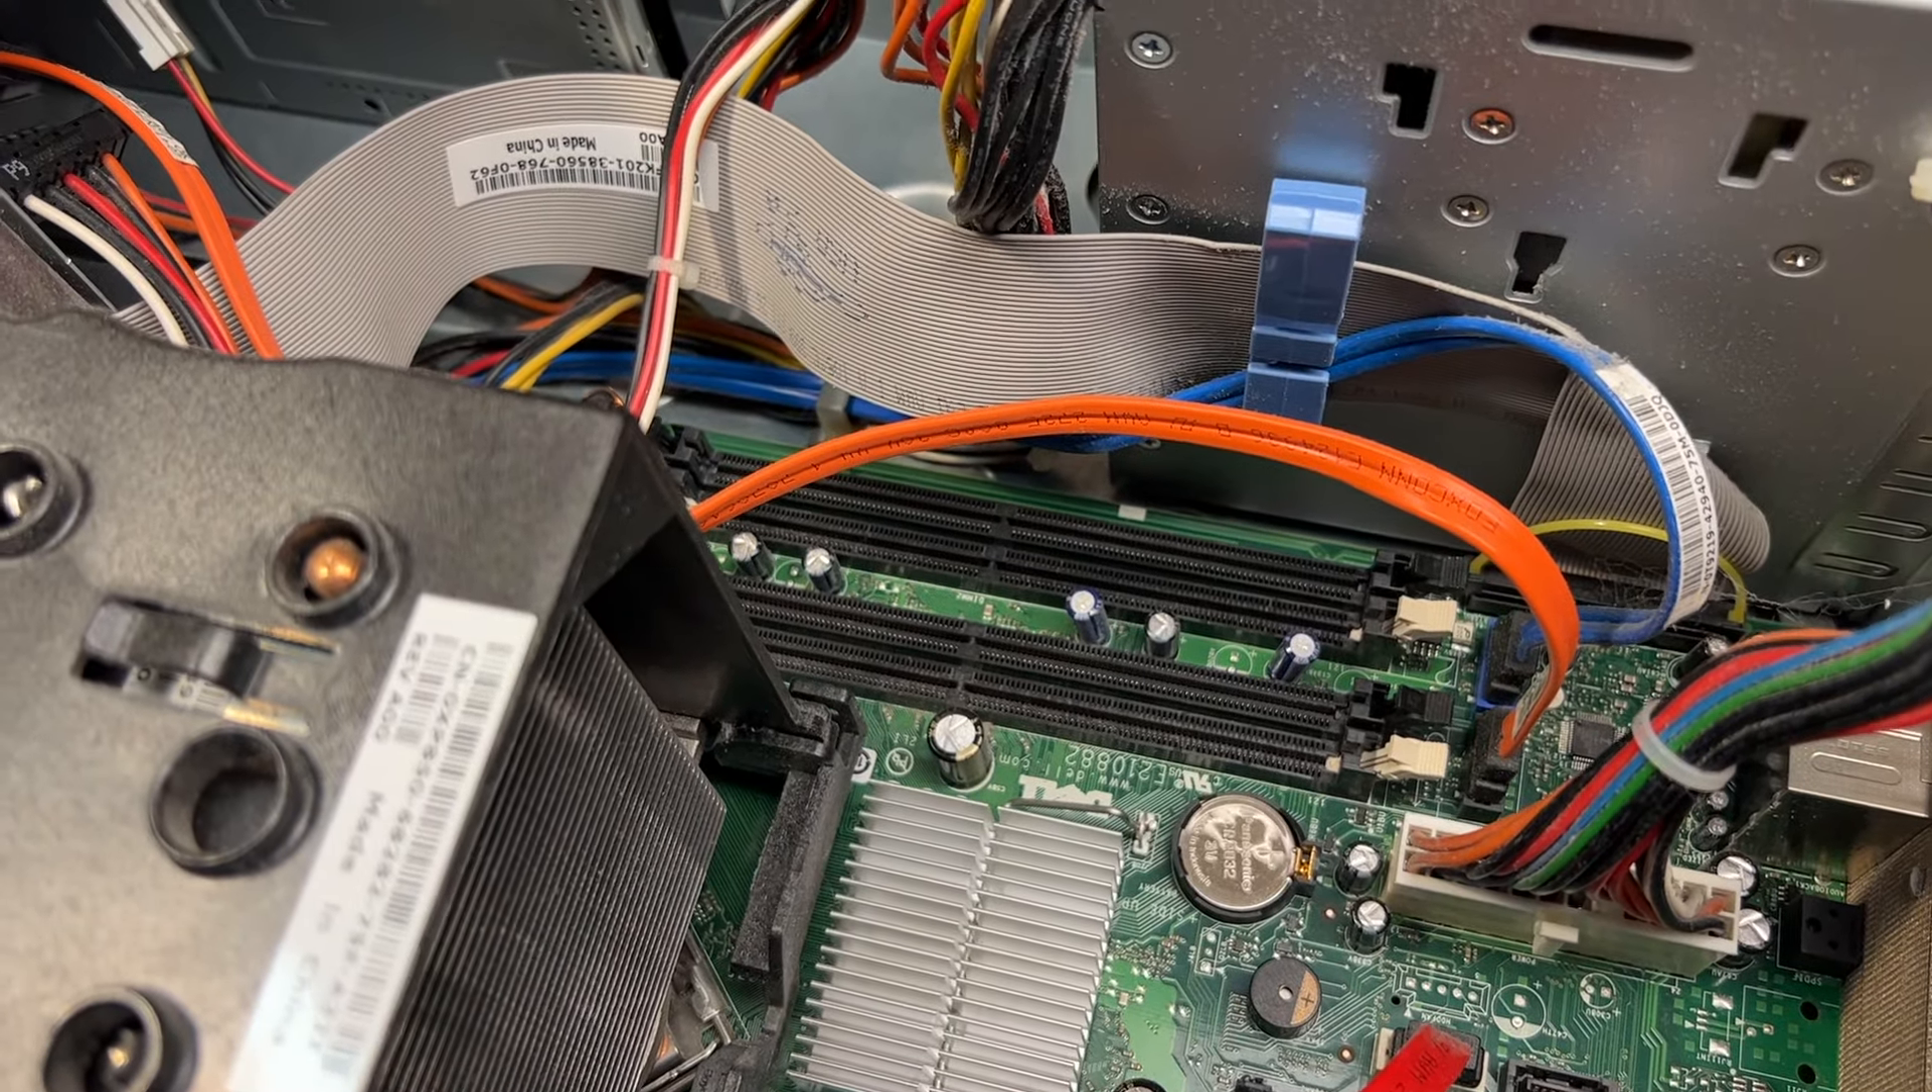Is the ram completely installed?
No.